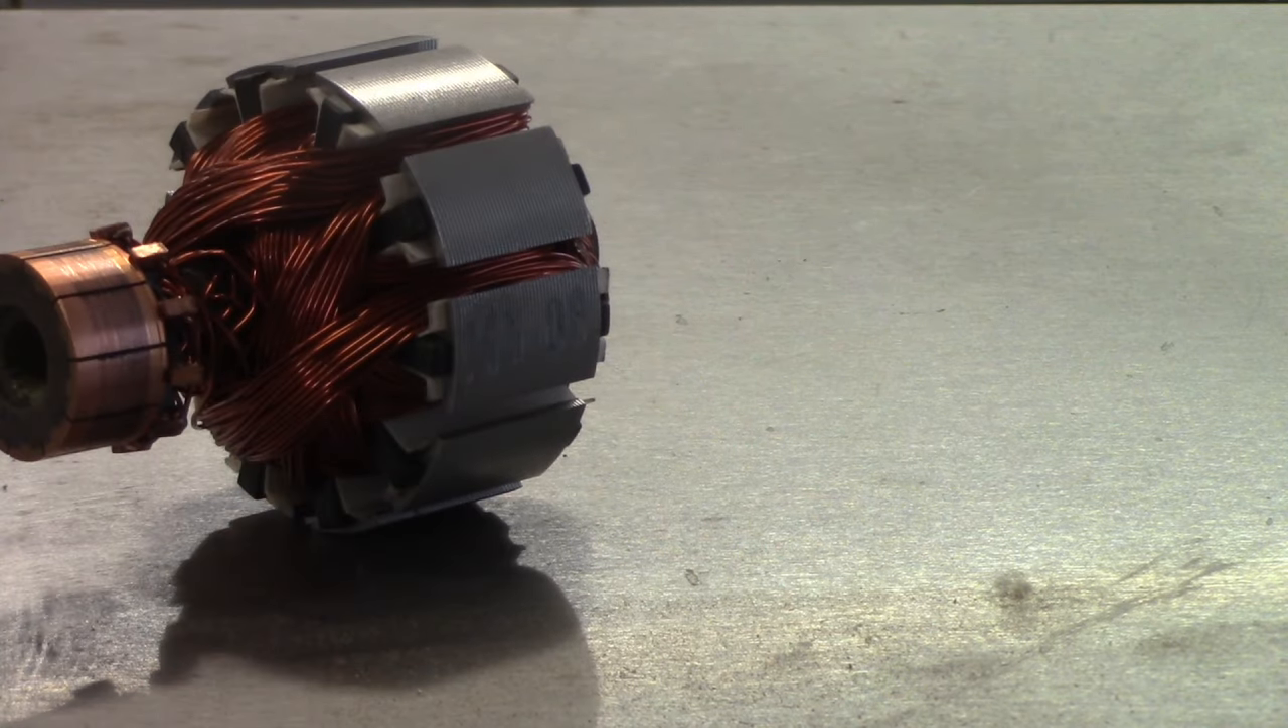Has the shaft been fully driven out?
Yes.